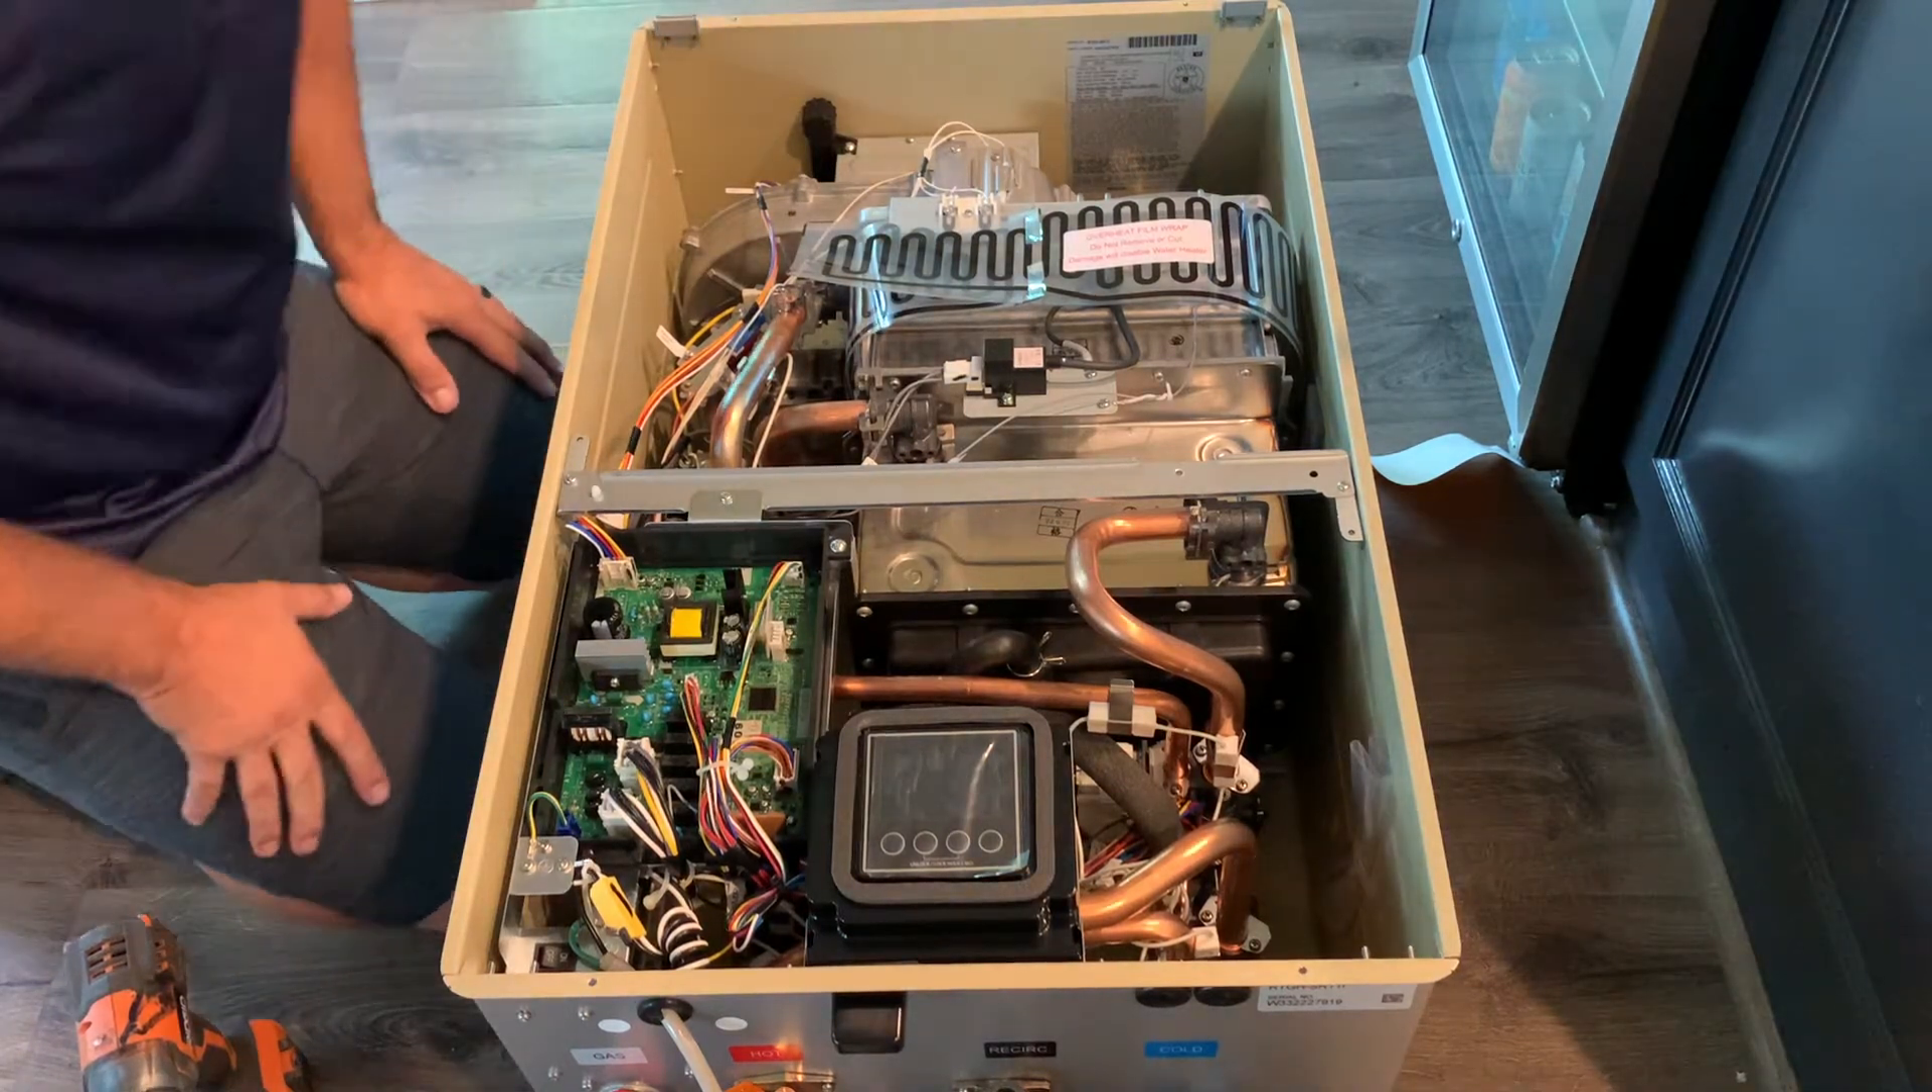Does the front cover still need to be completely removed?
No.